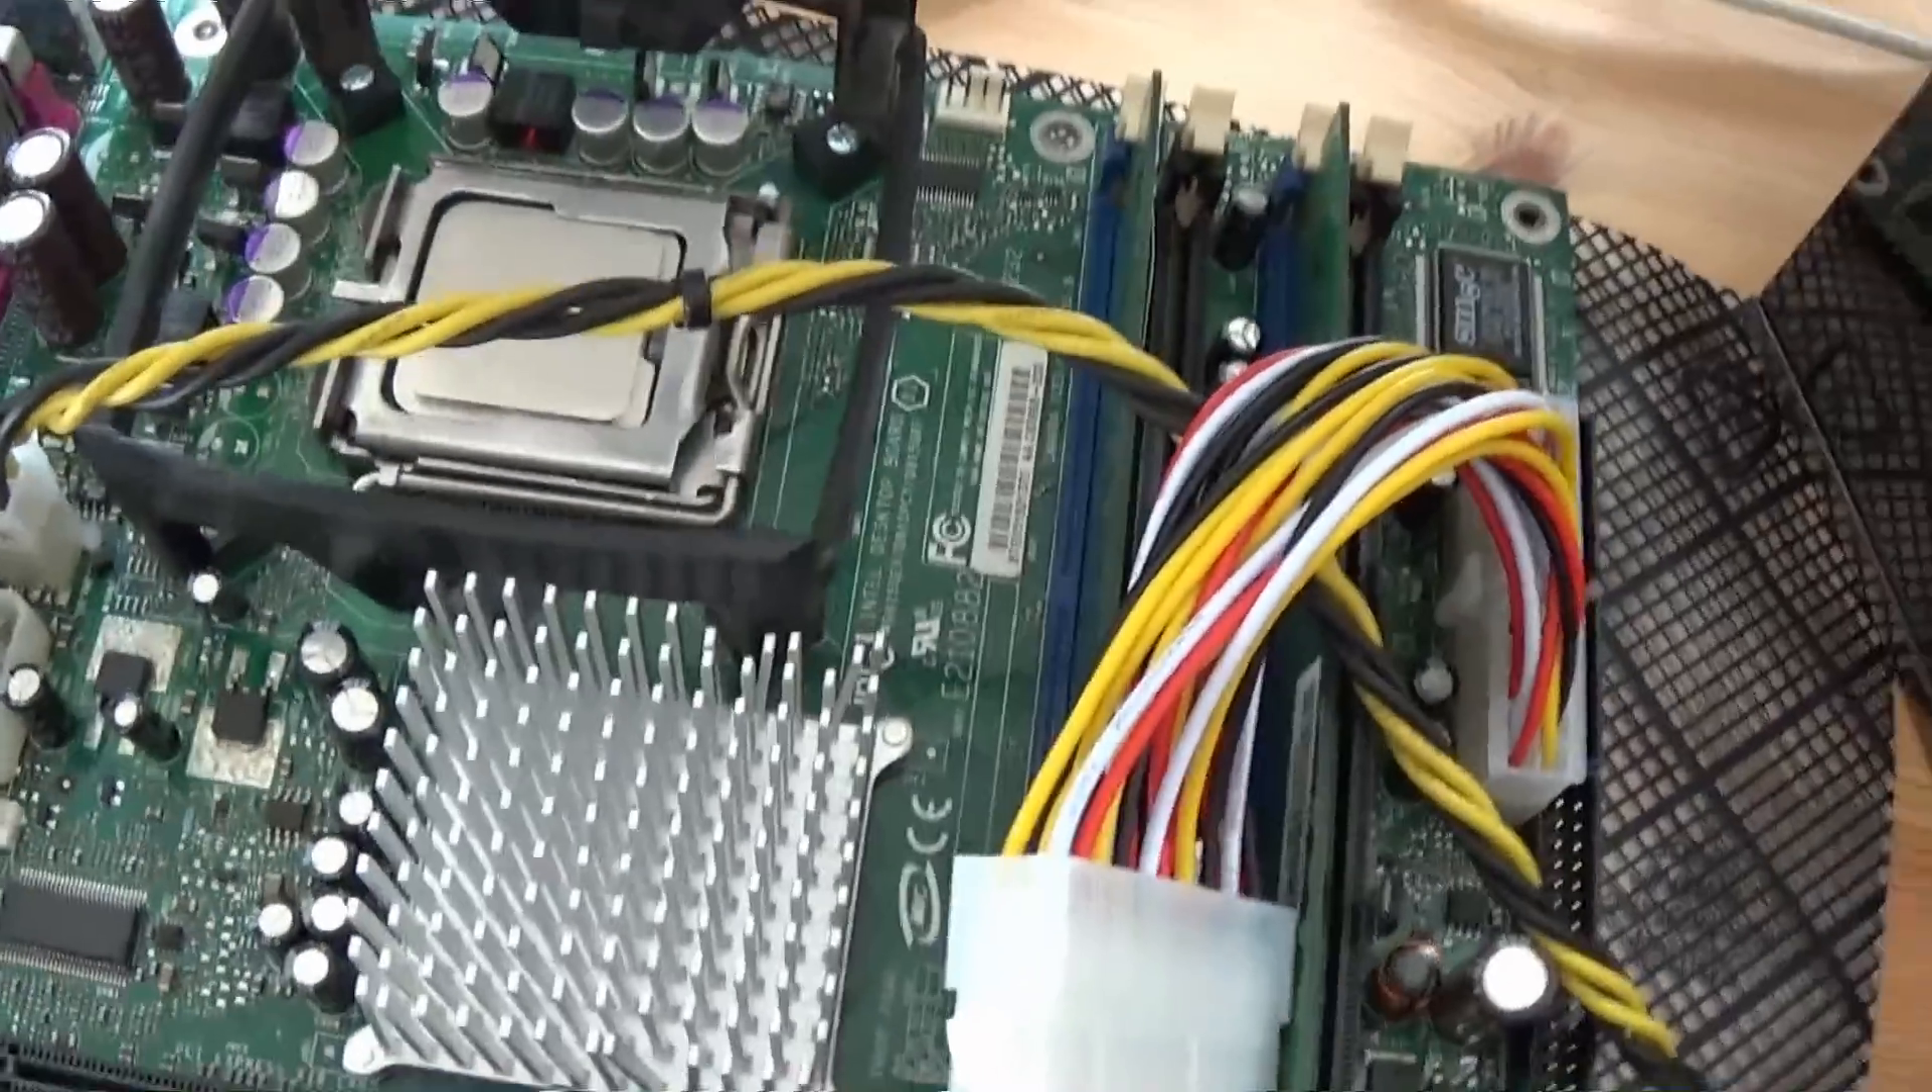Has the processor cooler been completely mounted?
No.